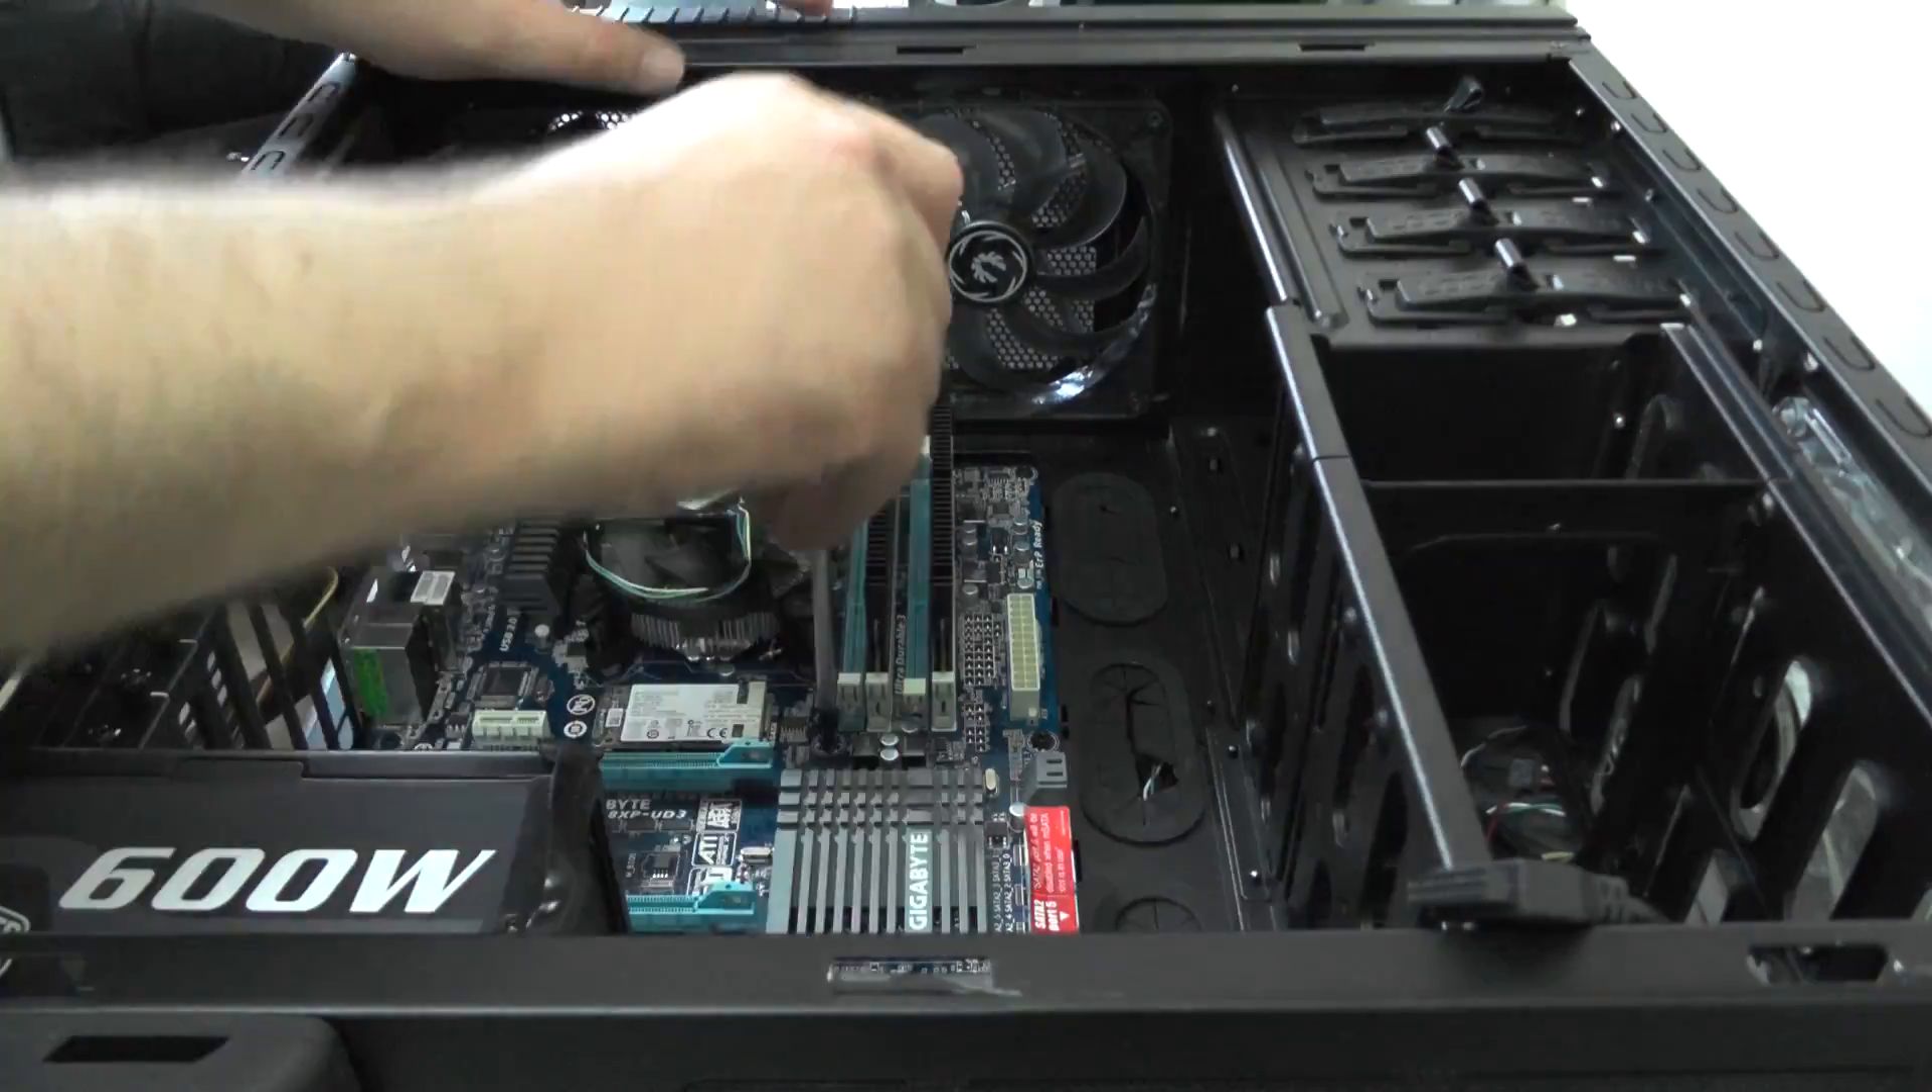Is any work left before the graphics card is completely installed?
Yes.